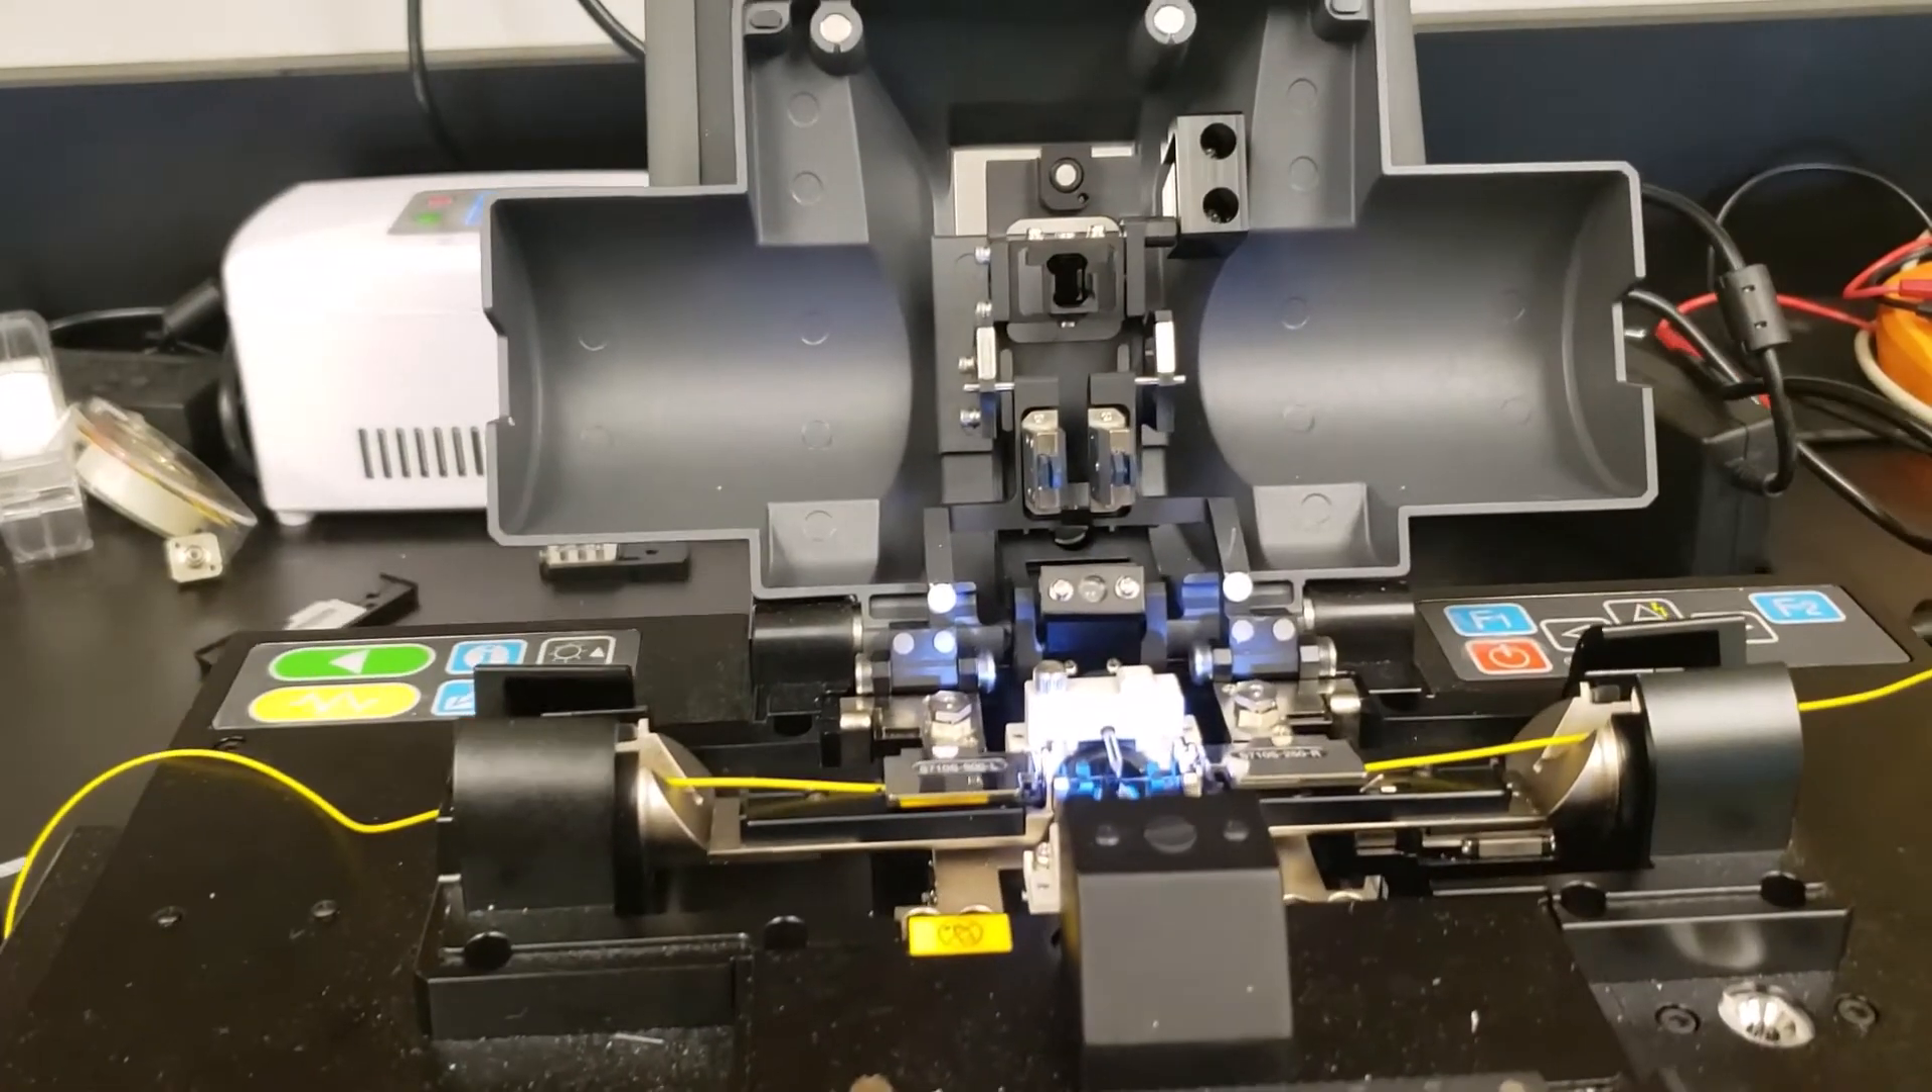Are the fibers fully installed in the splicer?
Yes.